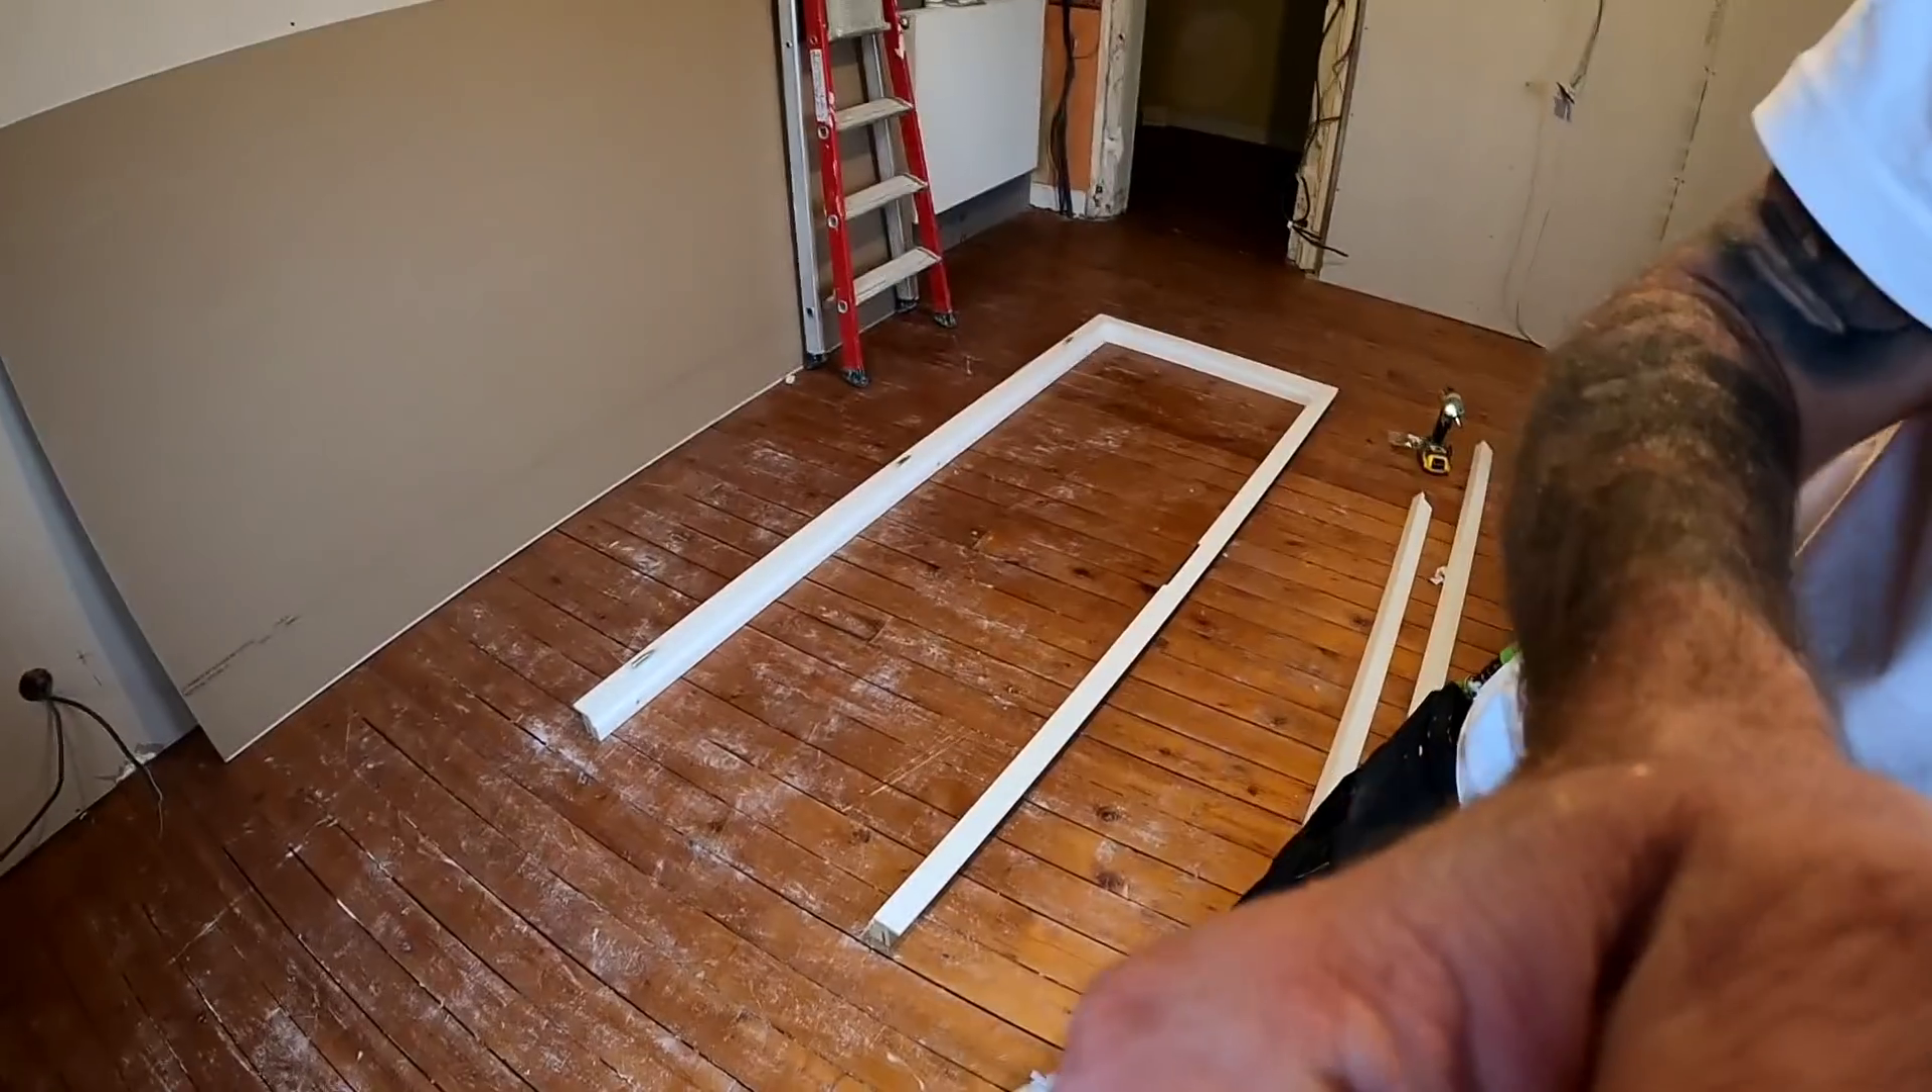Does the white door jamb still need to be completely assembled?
No.